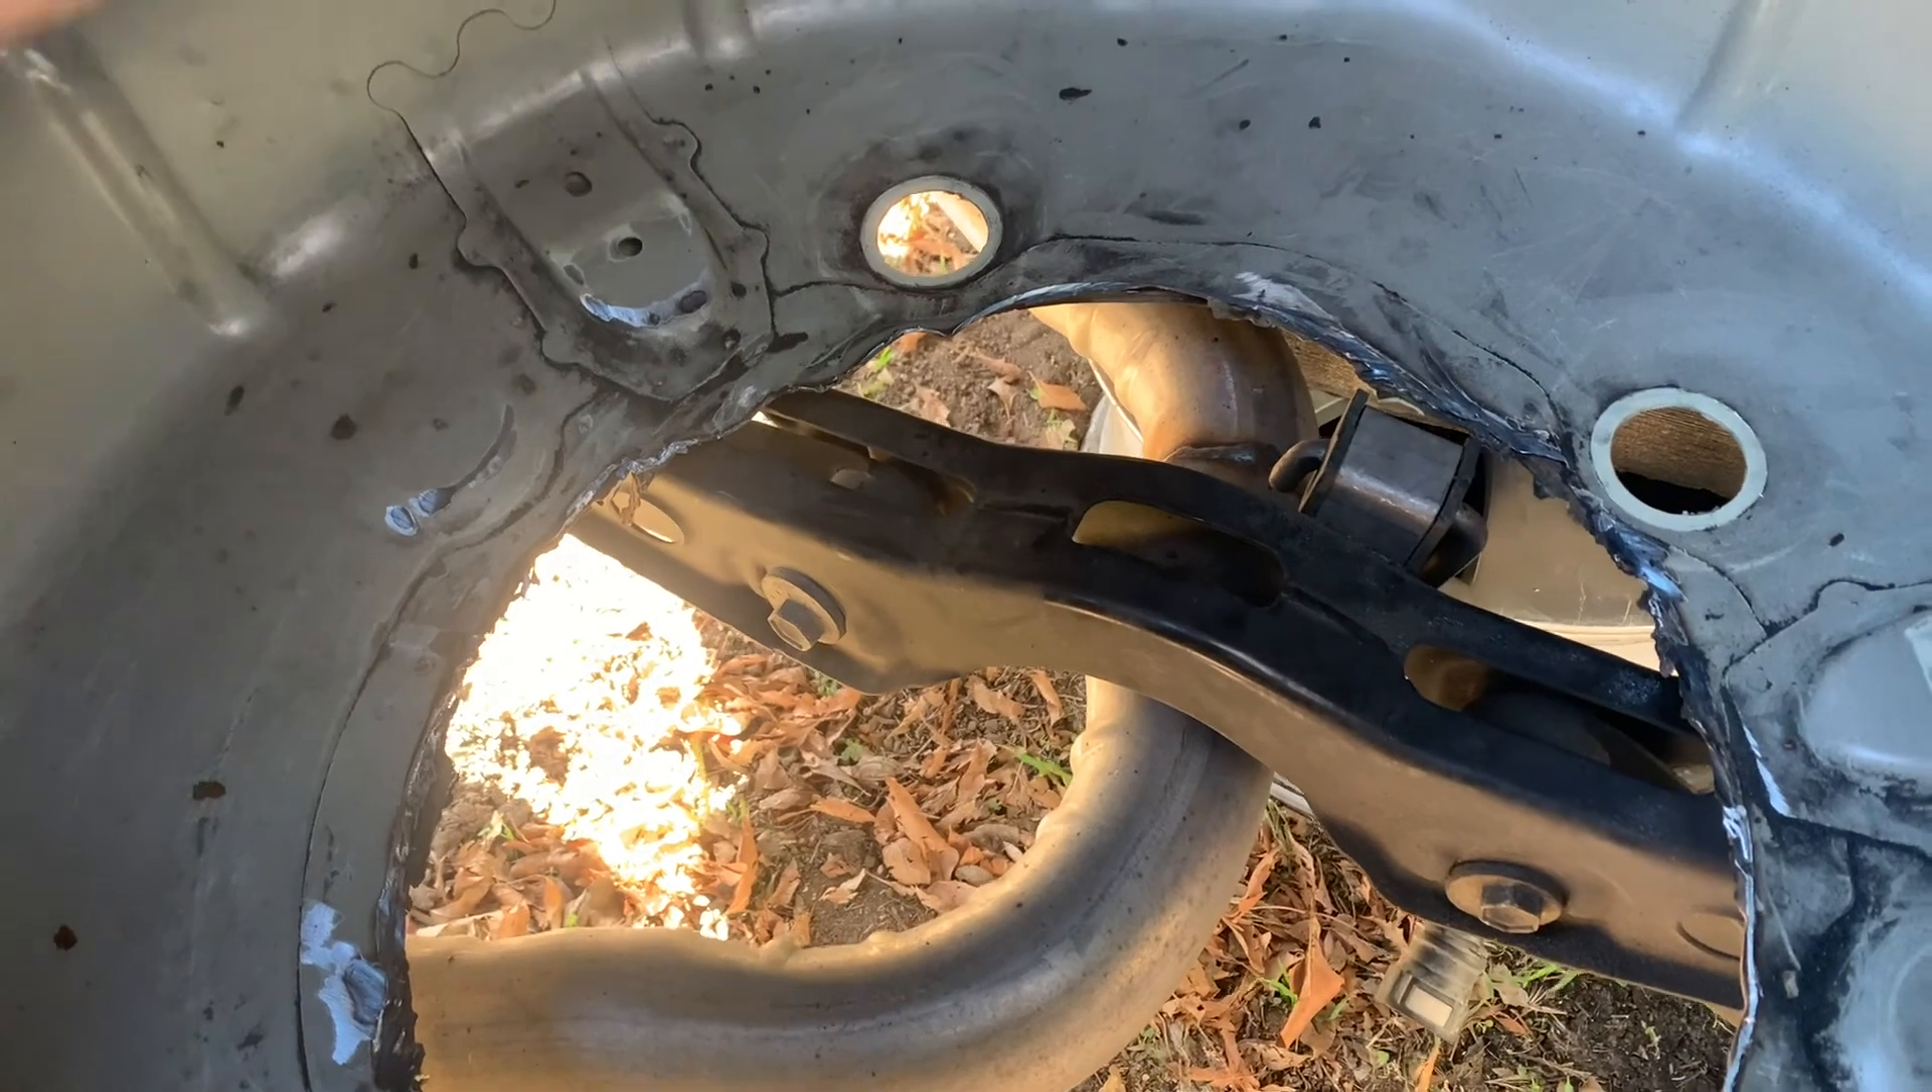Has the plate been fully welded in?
No.